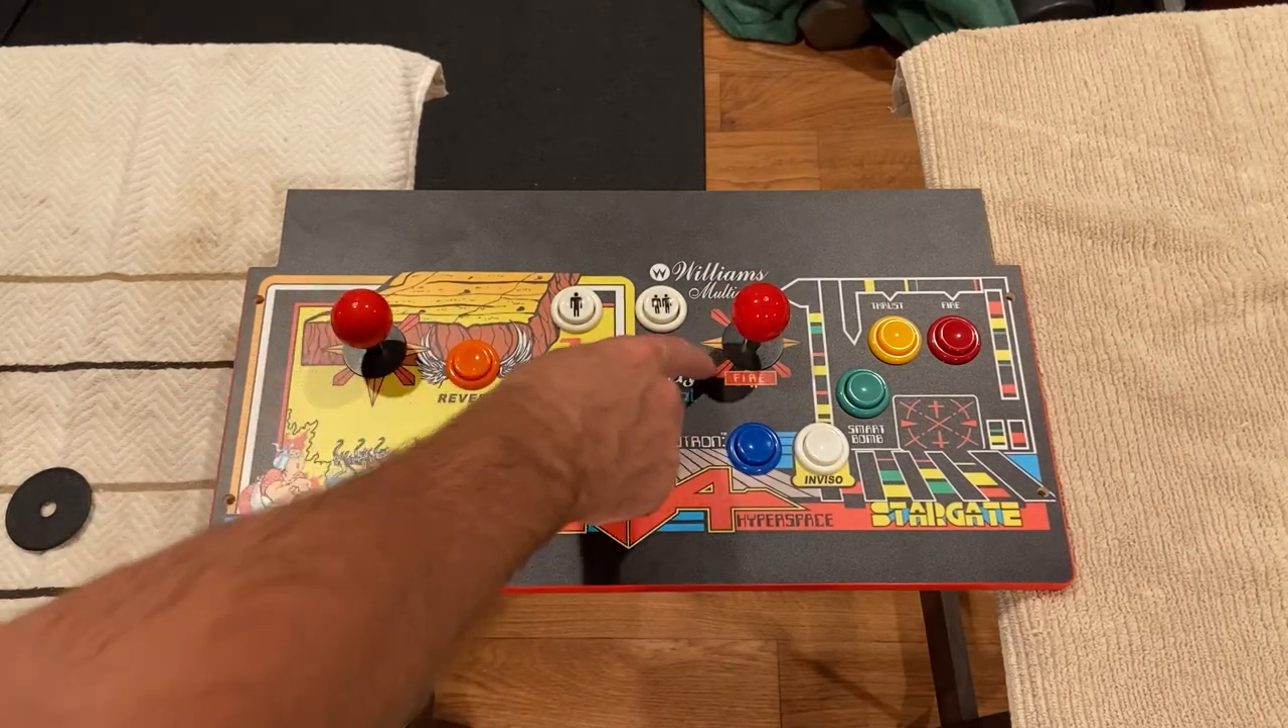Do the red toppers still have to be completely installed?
No.